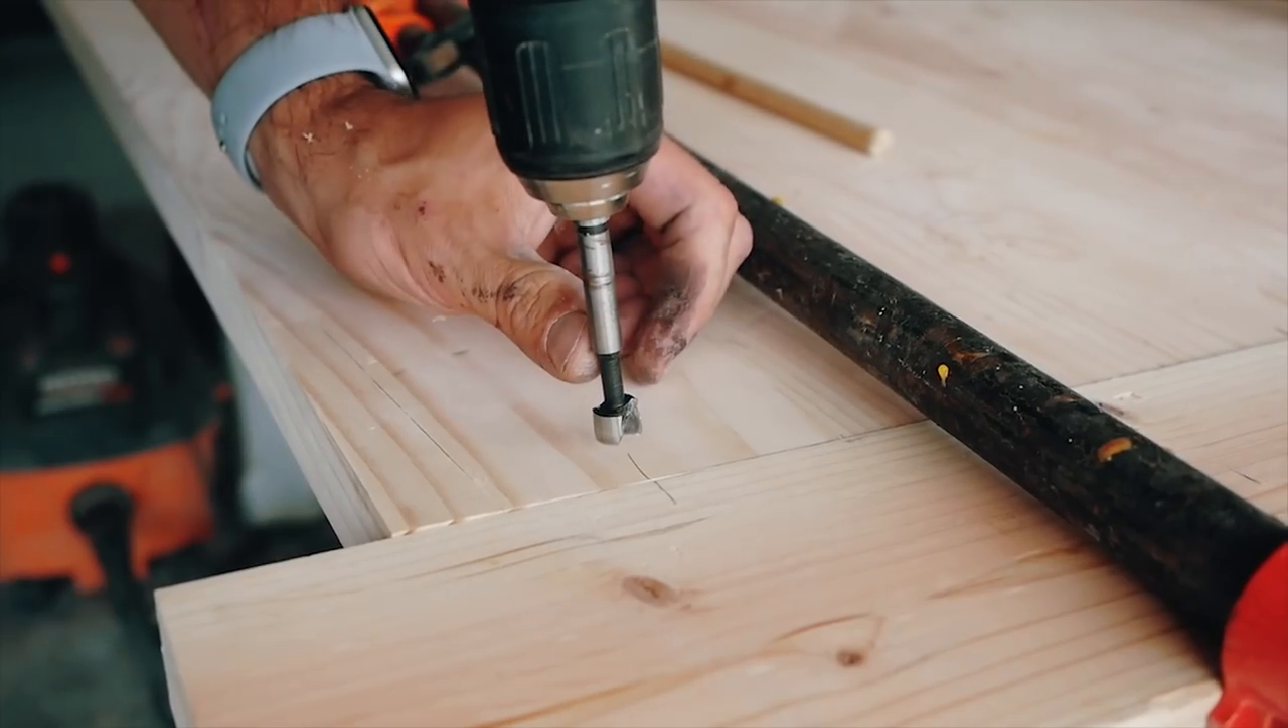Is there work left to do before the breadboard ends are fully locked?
Yes.